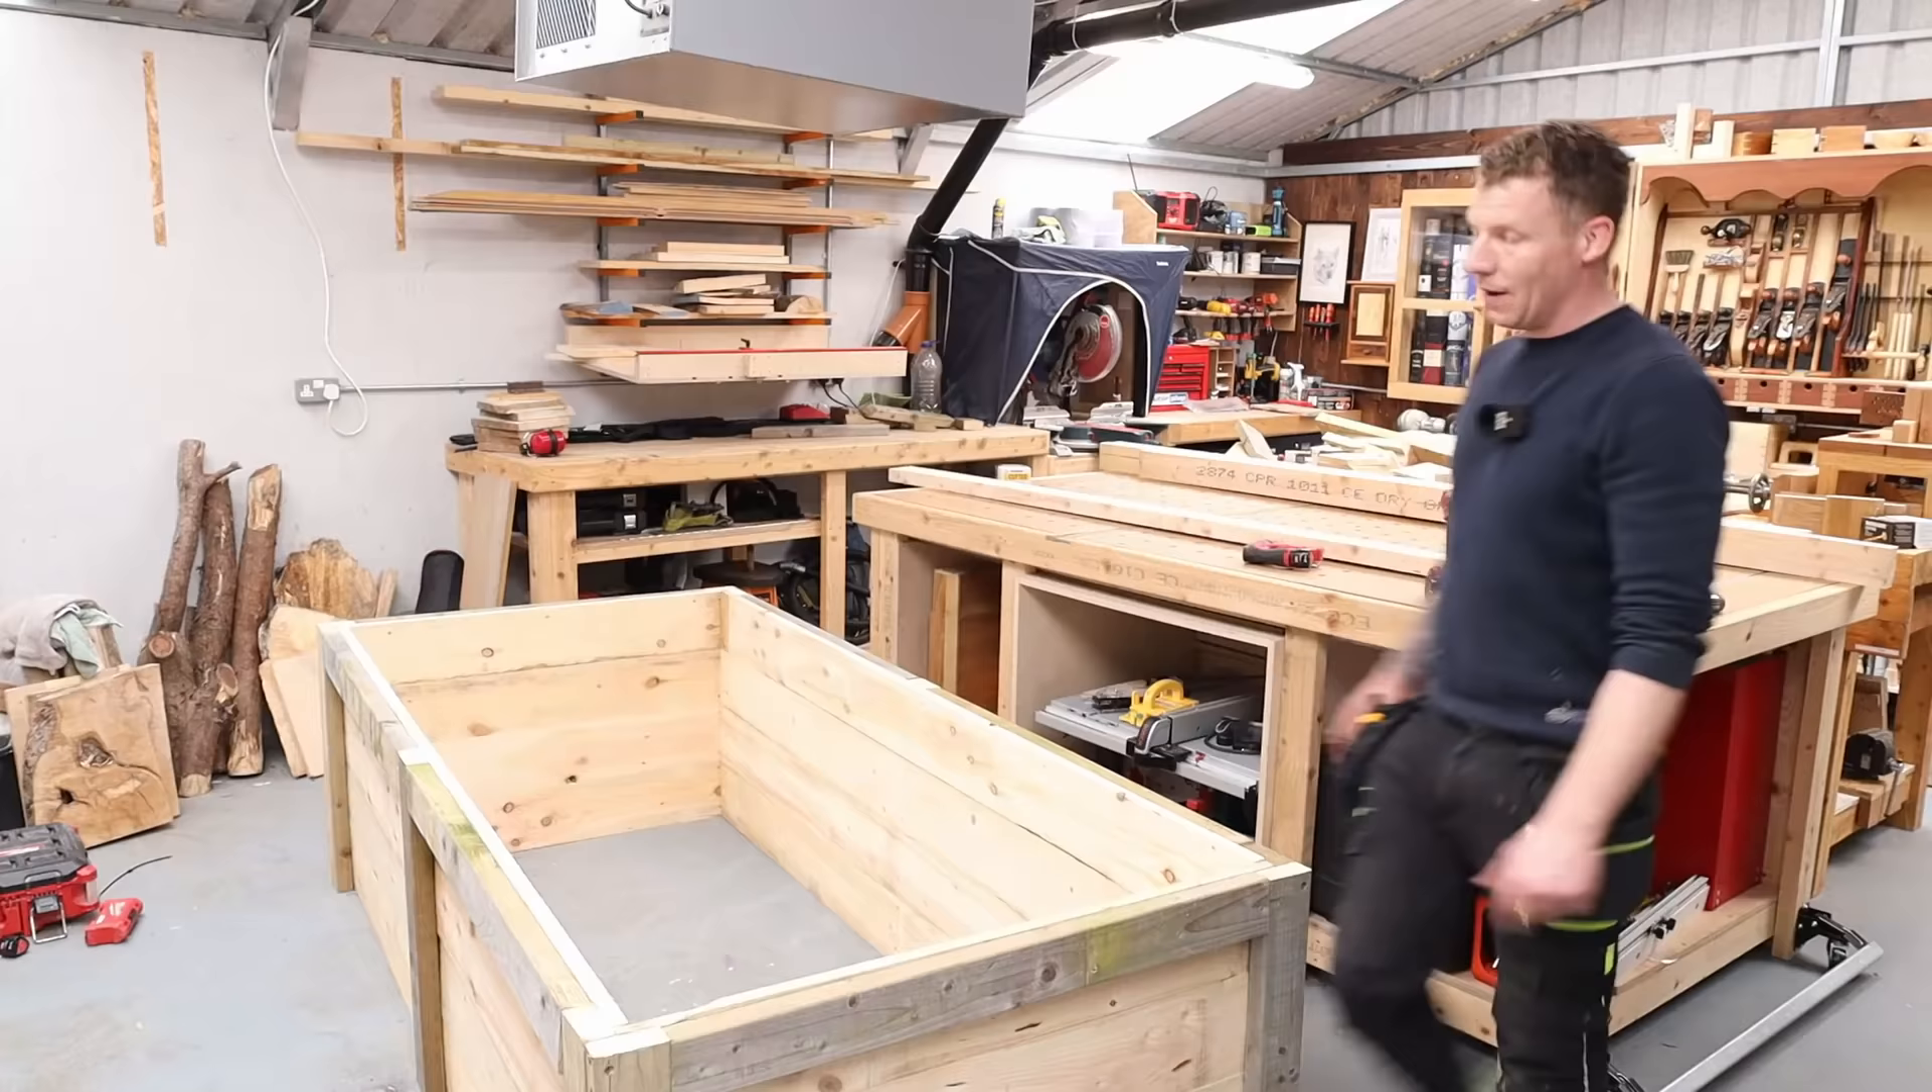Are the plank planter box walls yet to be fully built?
No.